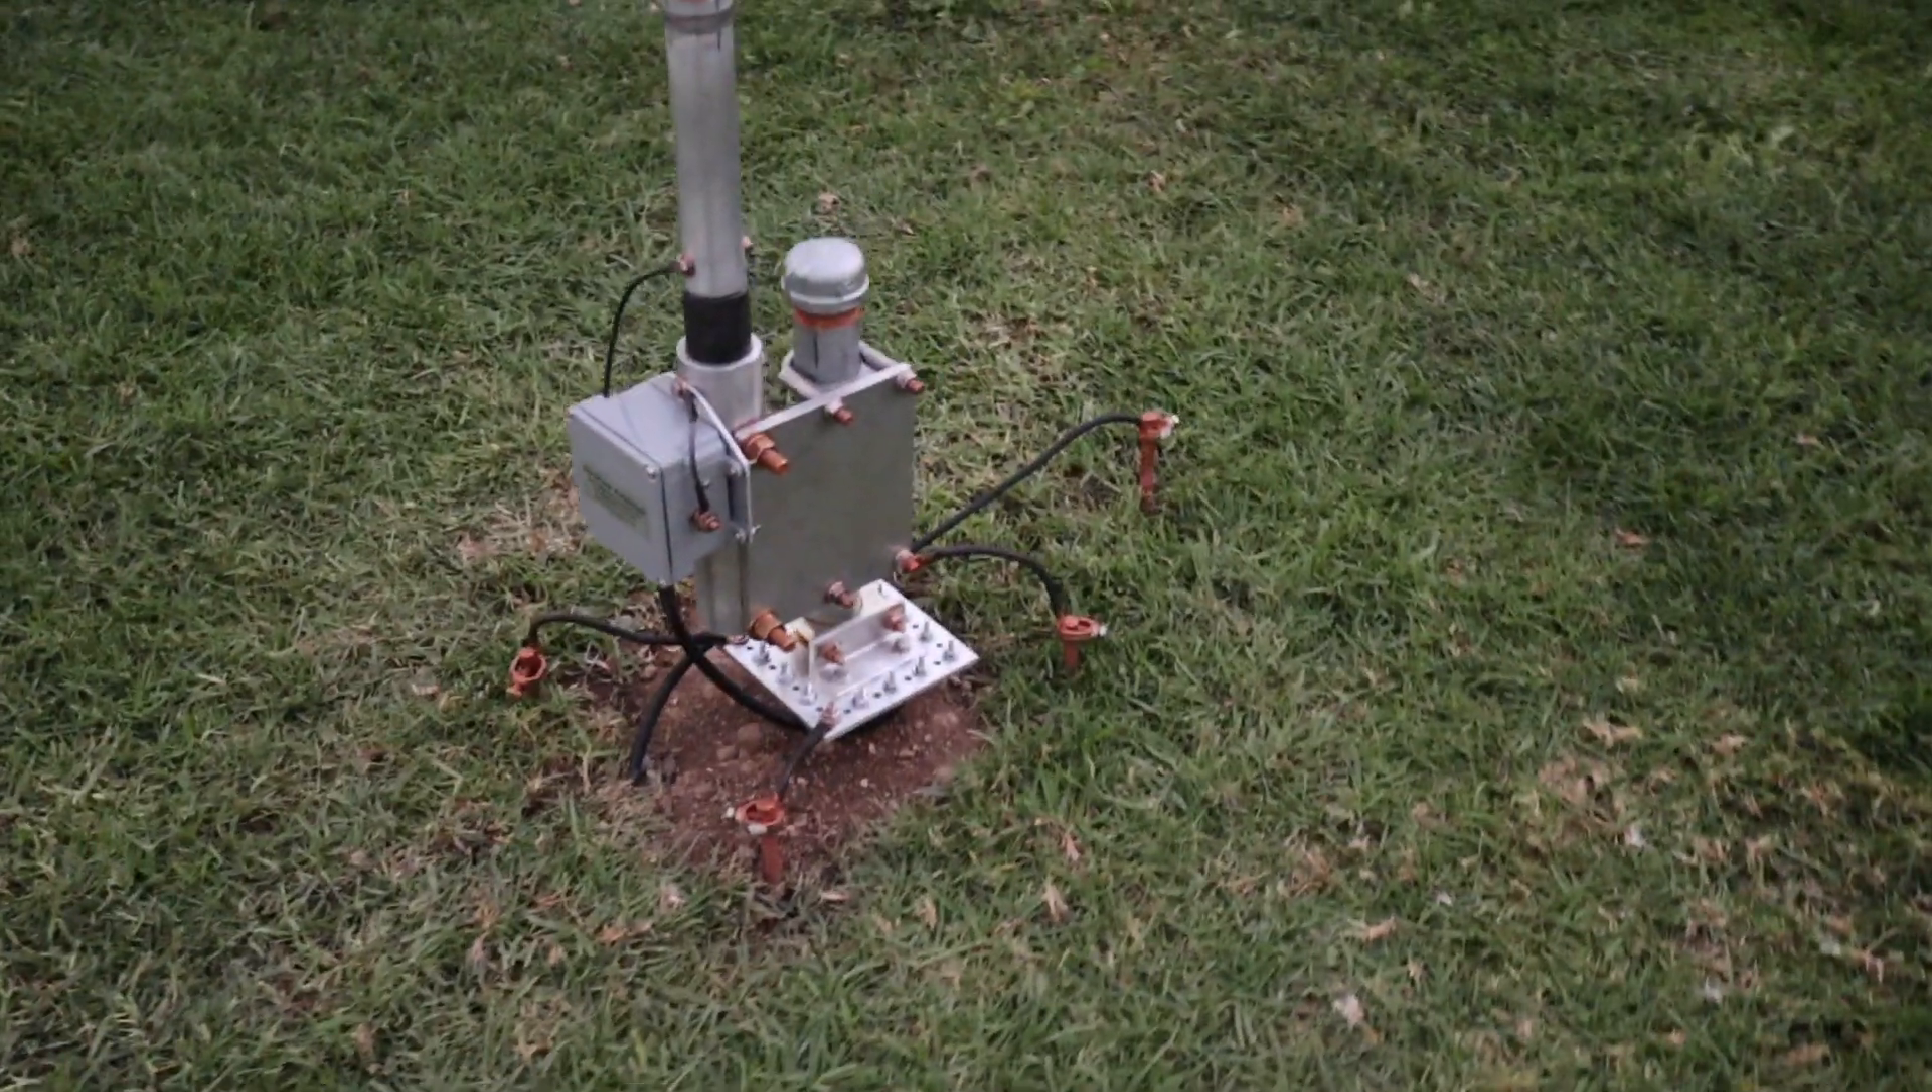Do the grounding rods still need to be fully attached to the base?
No.